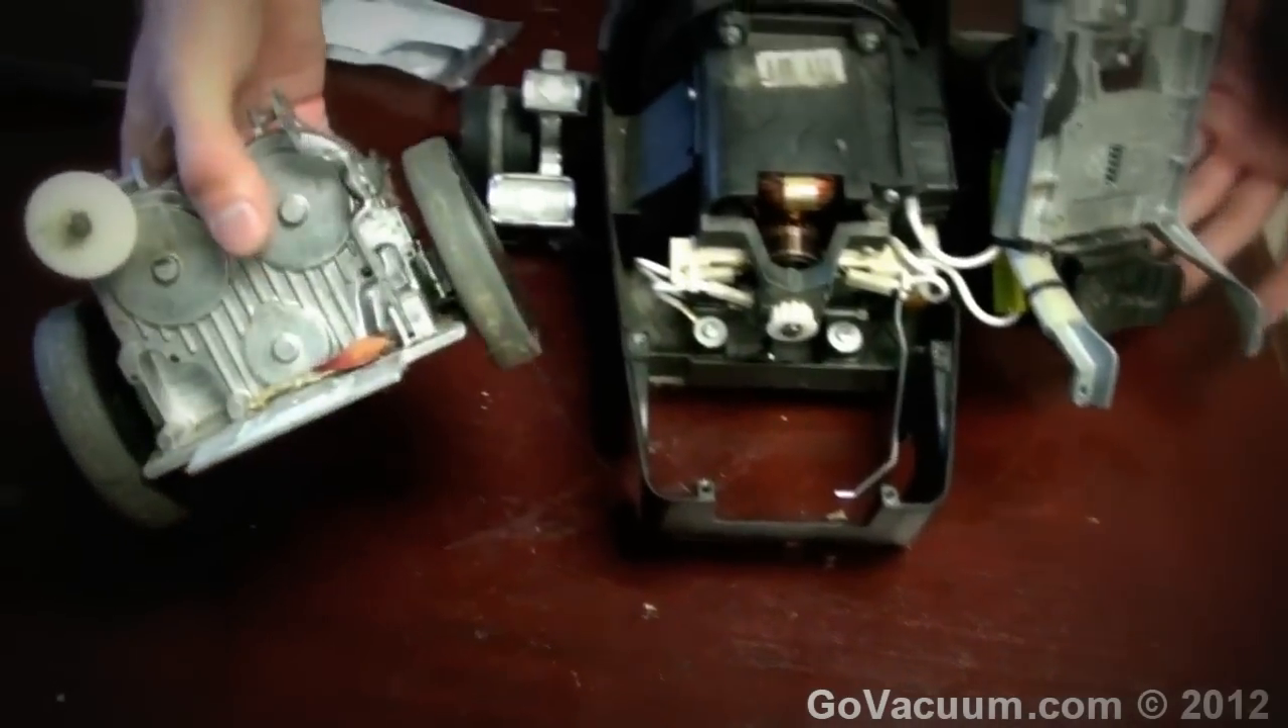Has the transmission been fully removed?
Yes.